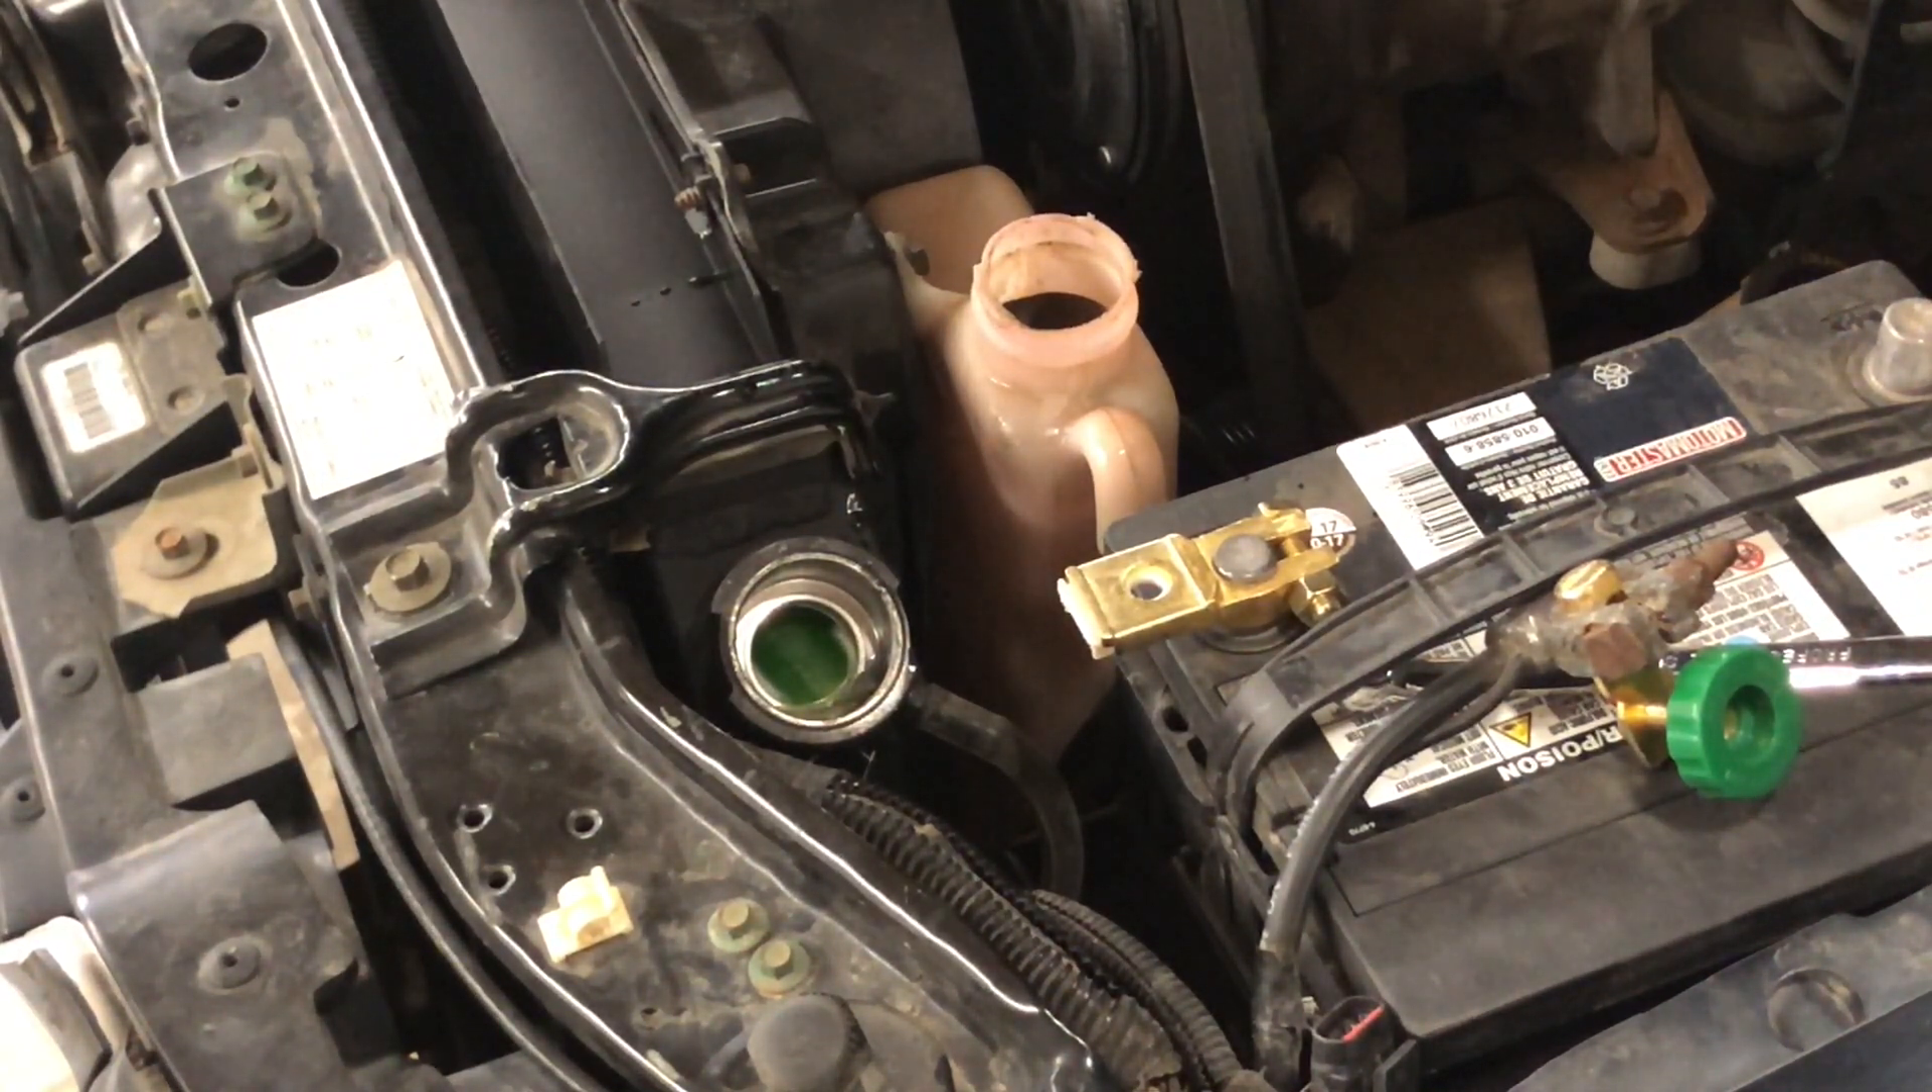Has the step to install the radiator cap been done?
No.